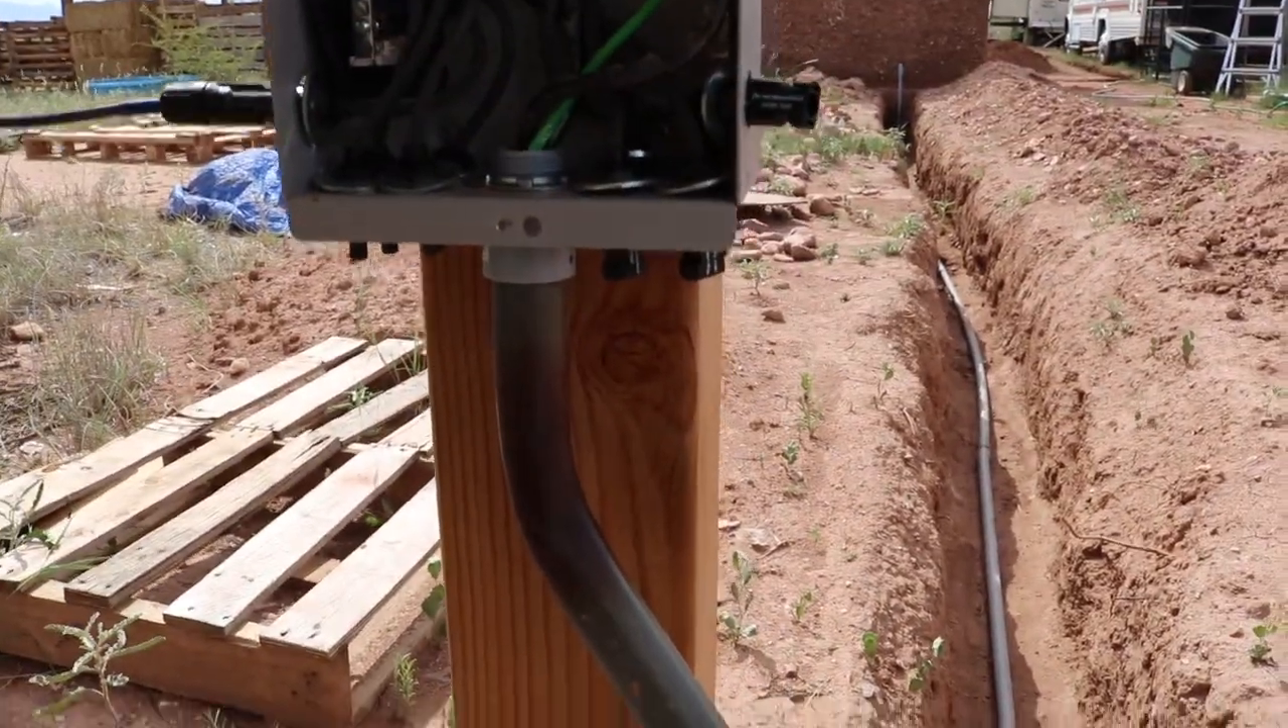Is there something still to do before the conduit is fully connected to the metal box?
No.